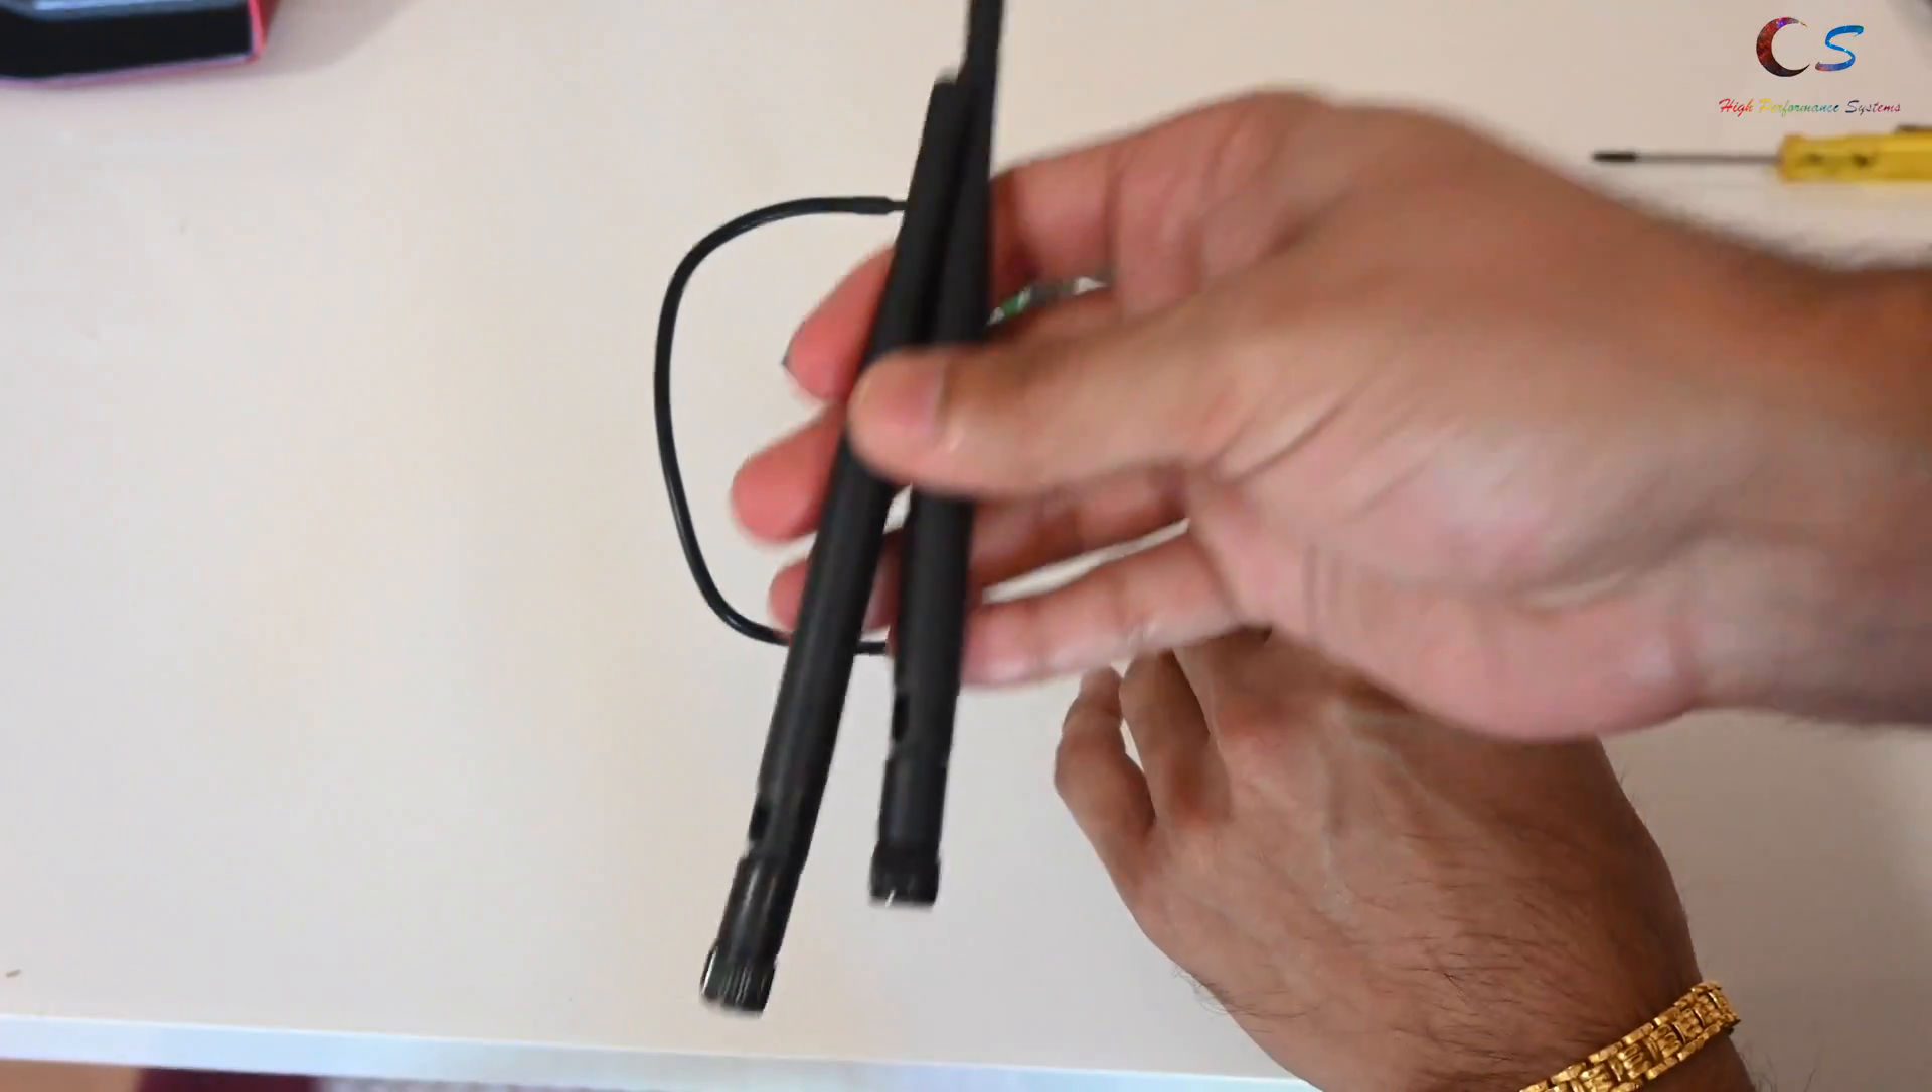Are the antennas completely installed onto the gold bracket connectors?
No.